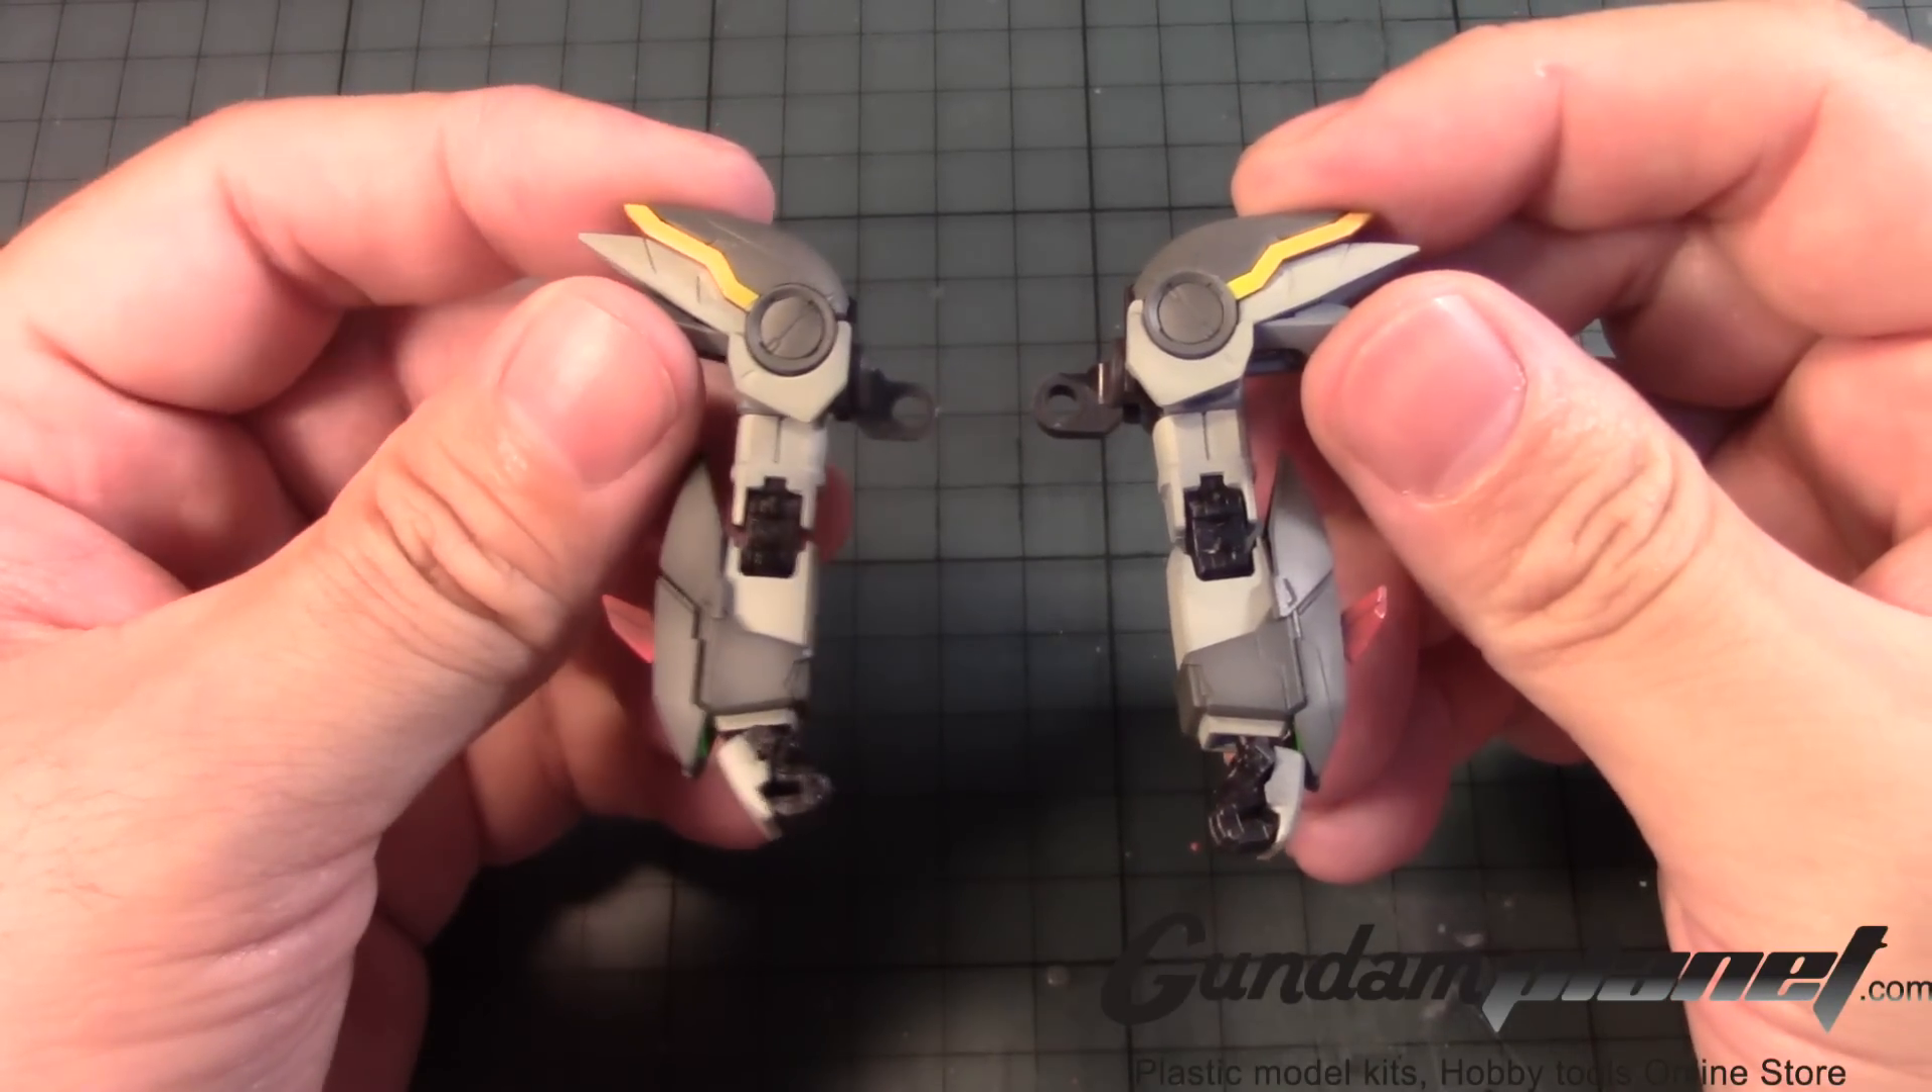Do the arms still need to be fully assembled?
No.